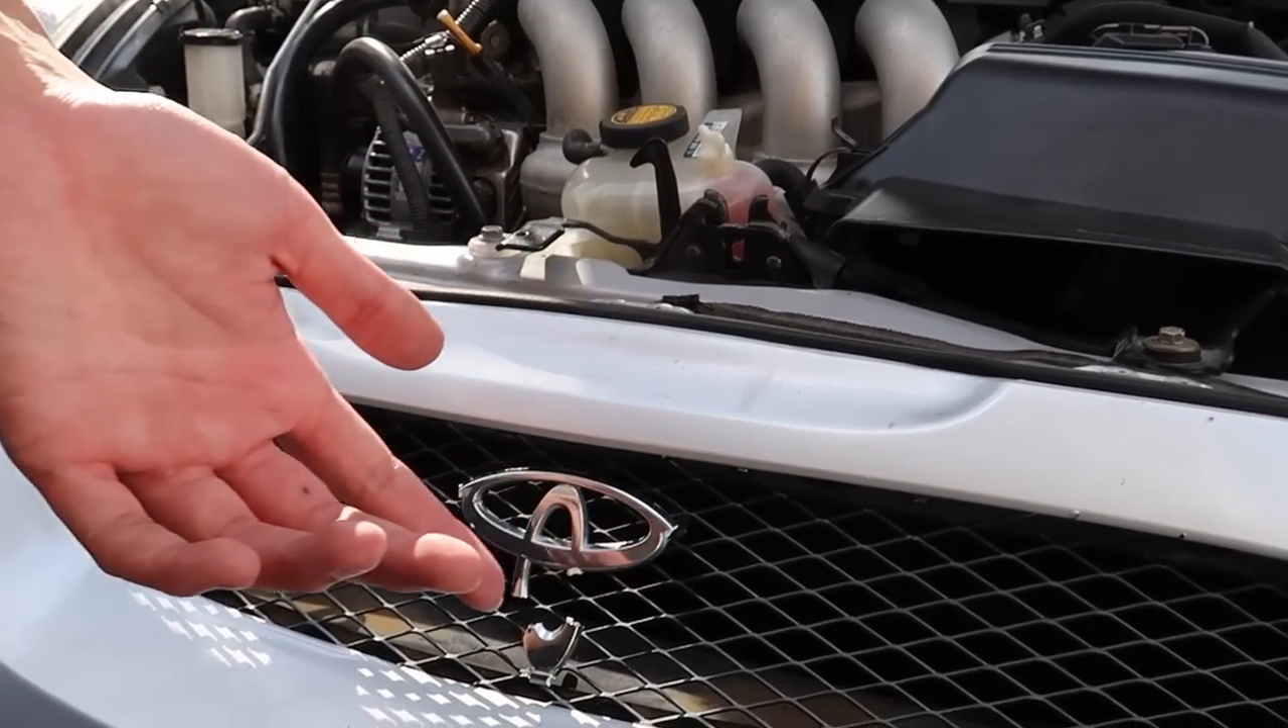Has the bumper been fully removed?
No.